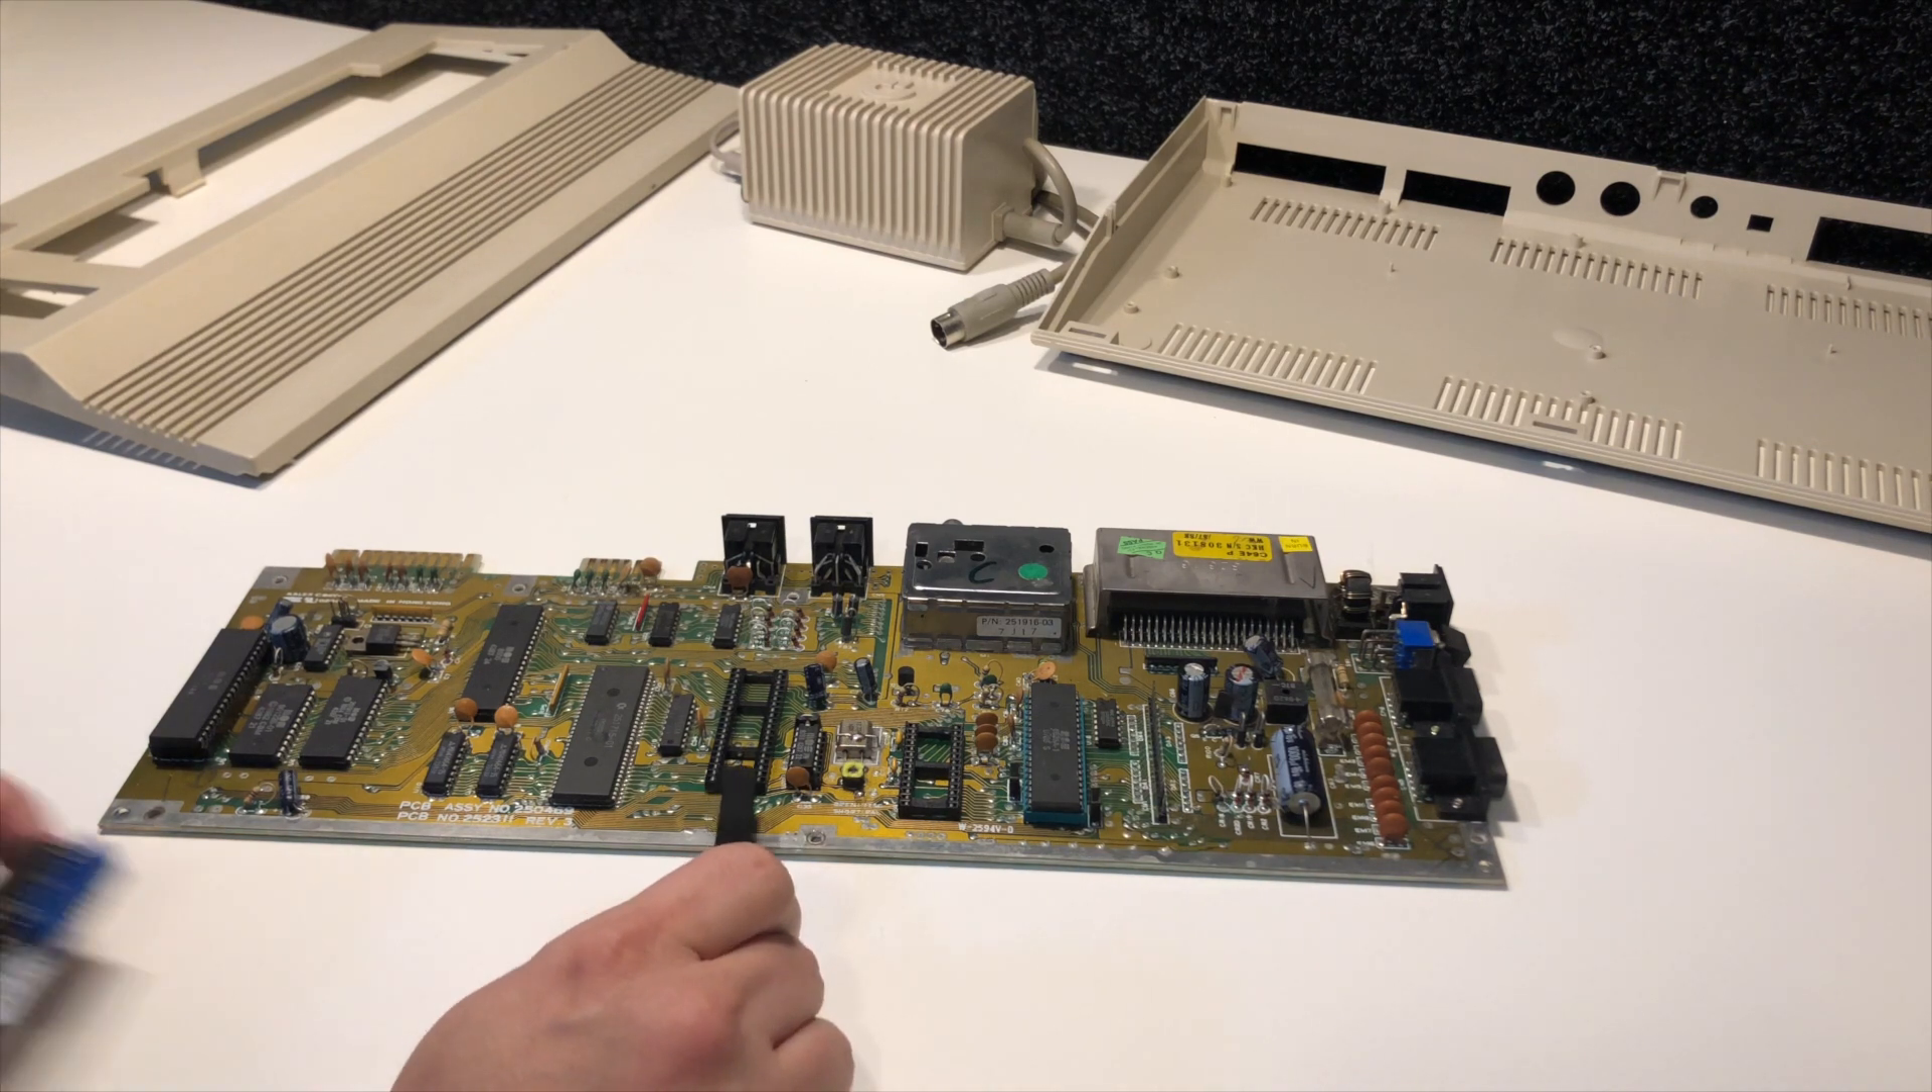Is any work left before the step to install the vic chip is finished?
Yes.